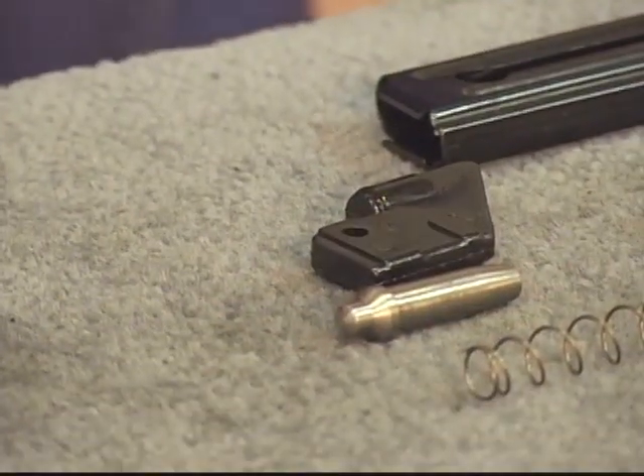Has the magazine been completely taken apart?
Yes.